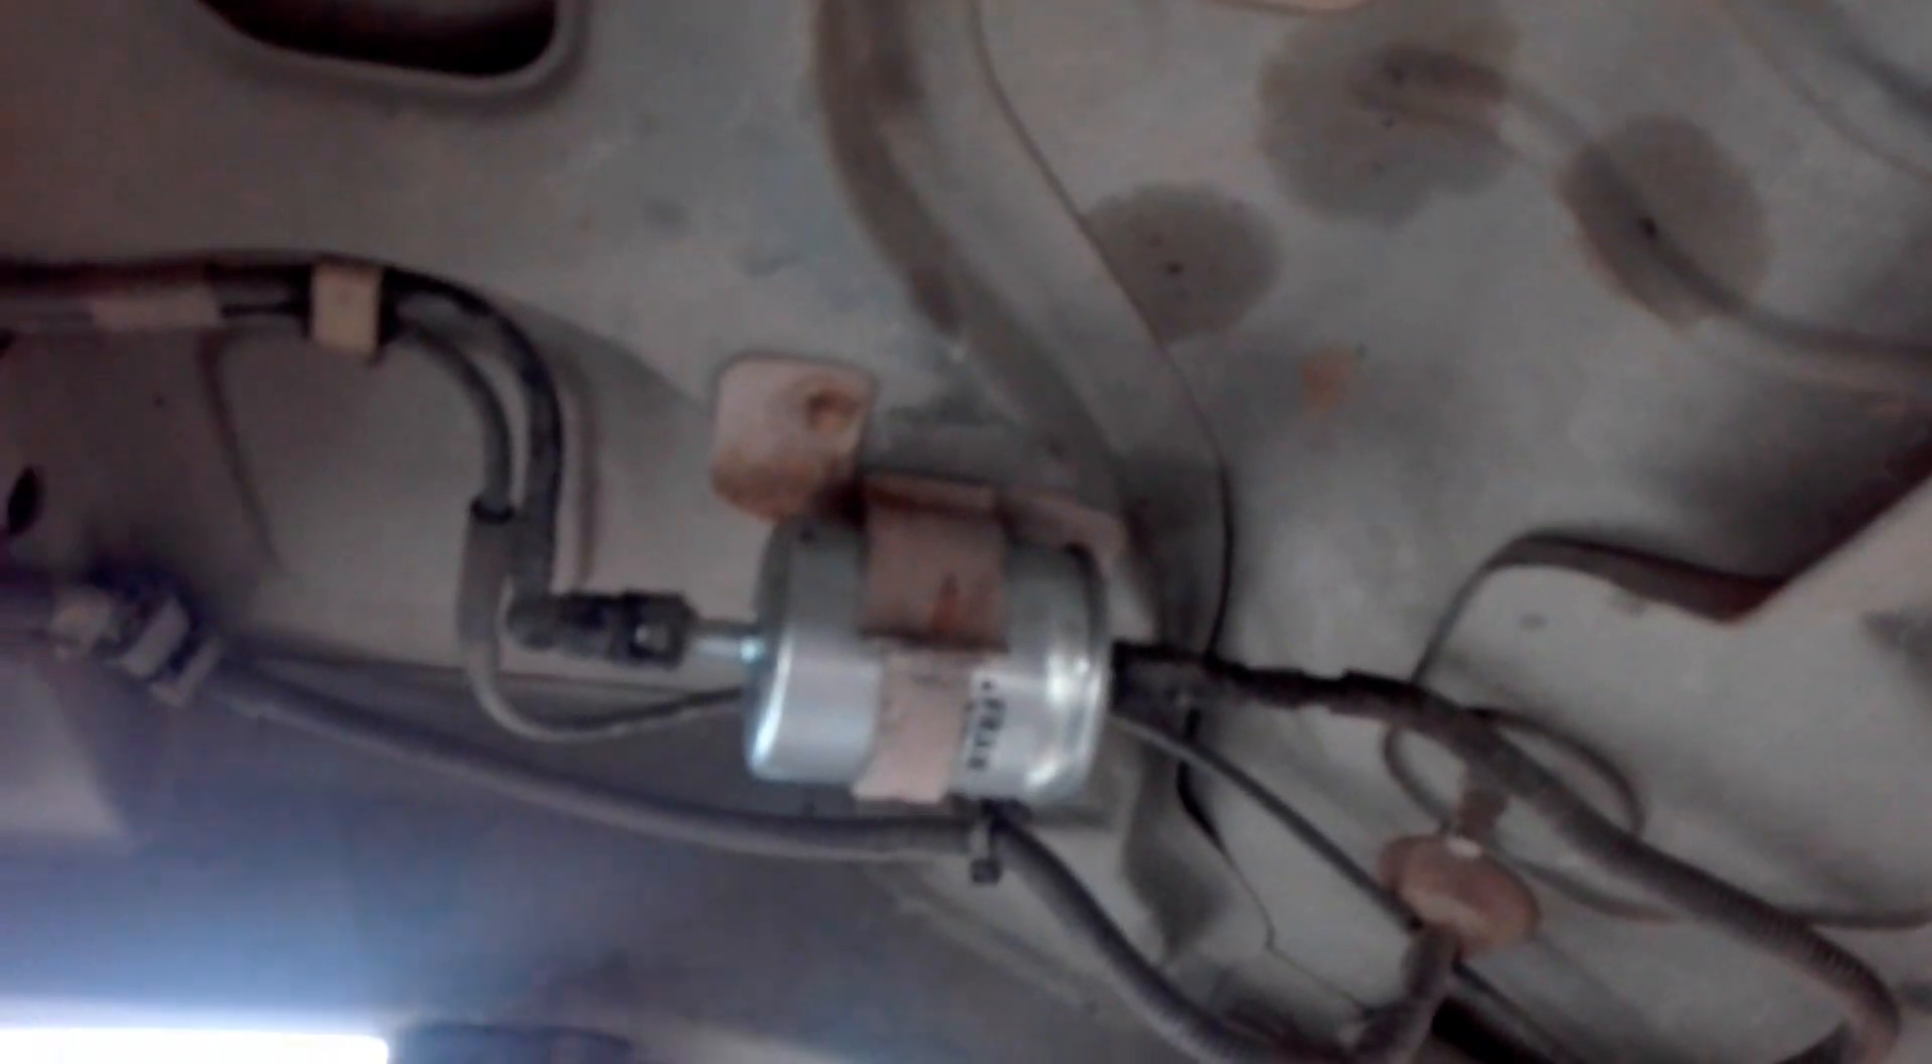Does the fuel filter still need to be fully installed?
No.